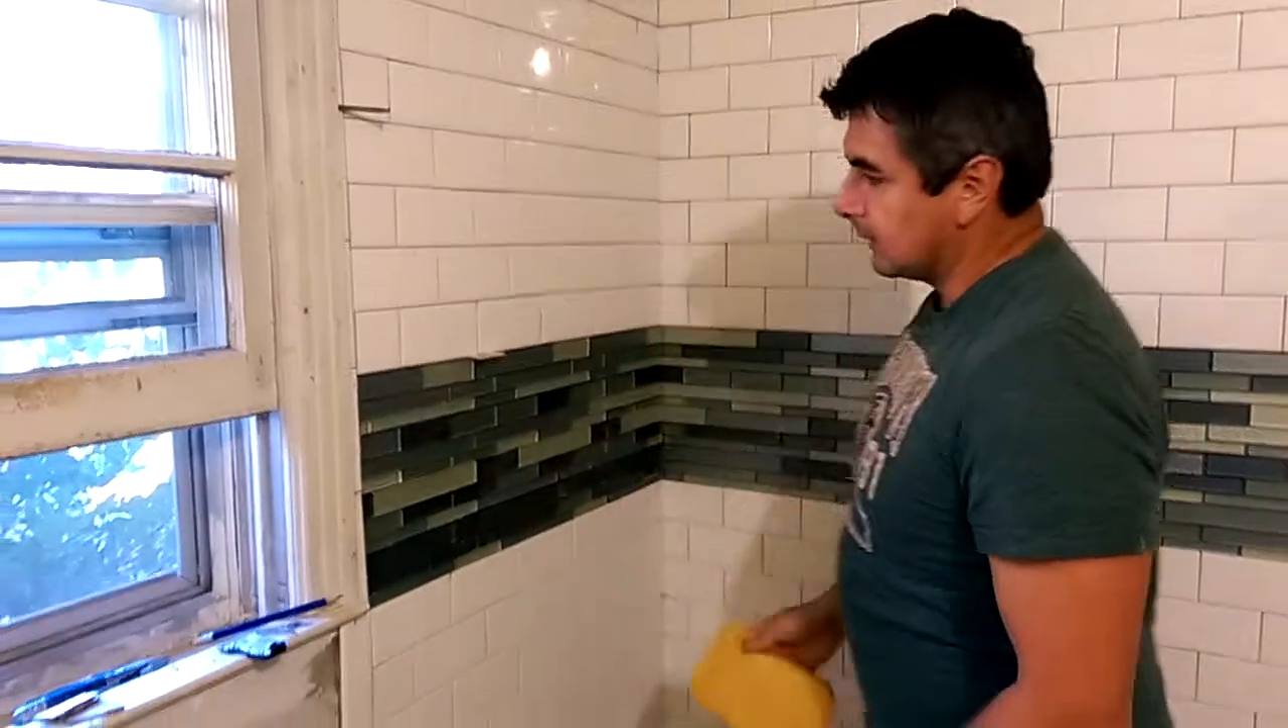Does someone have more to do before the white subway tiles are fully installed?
No.